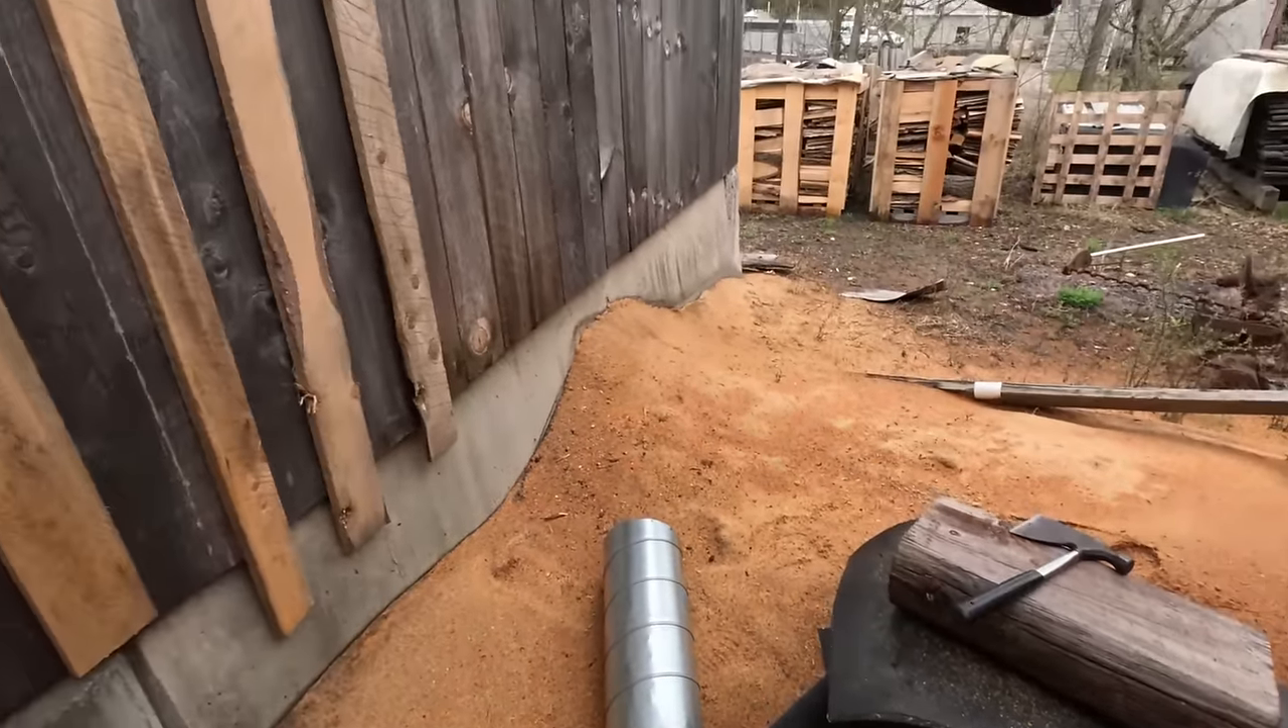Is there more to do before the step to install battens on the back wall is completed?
Yes.